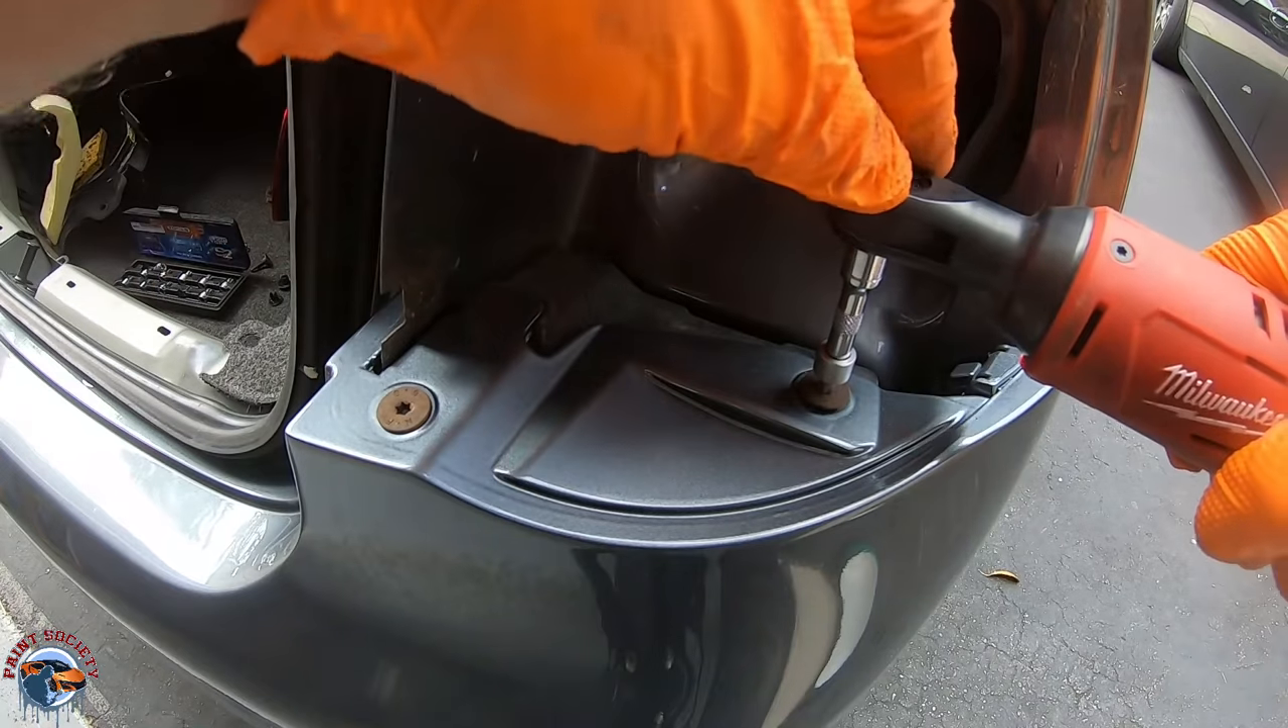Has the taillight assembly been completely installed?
No.